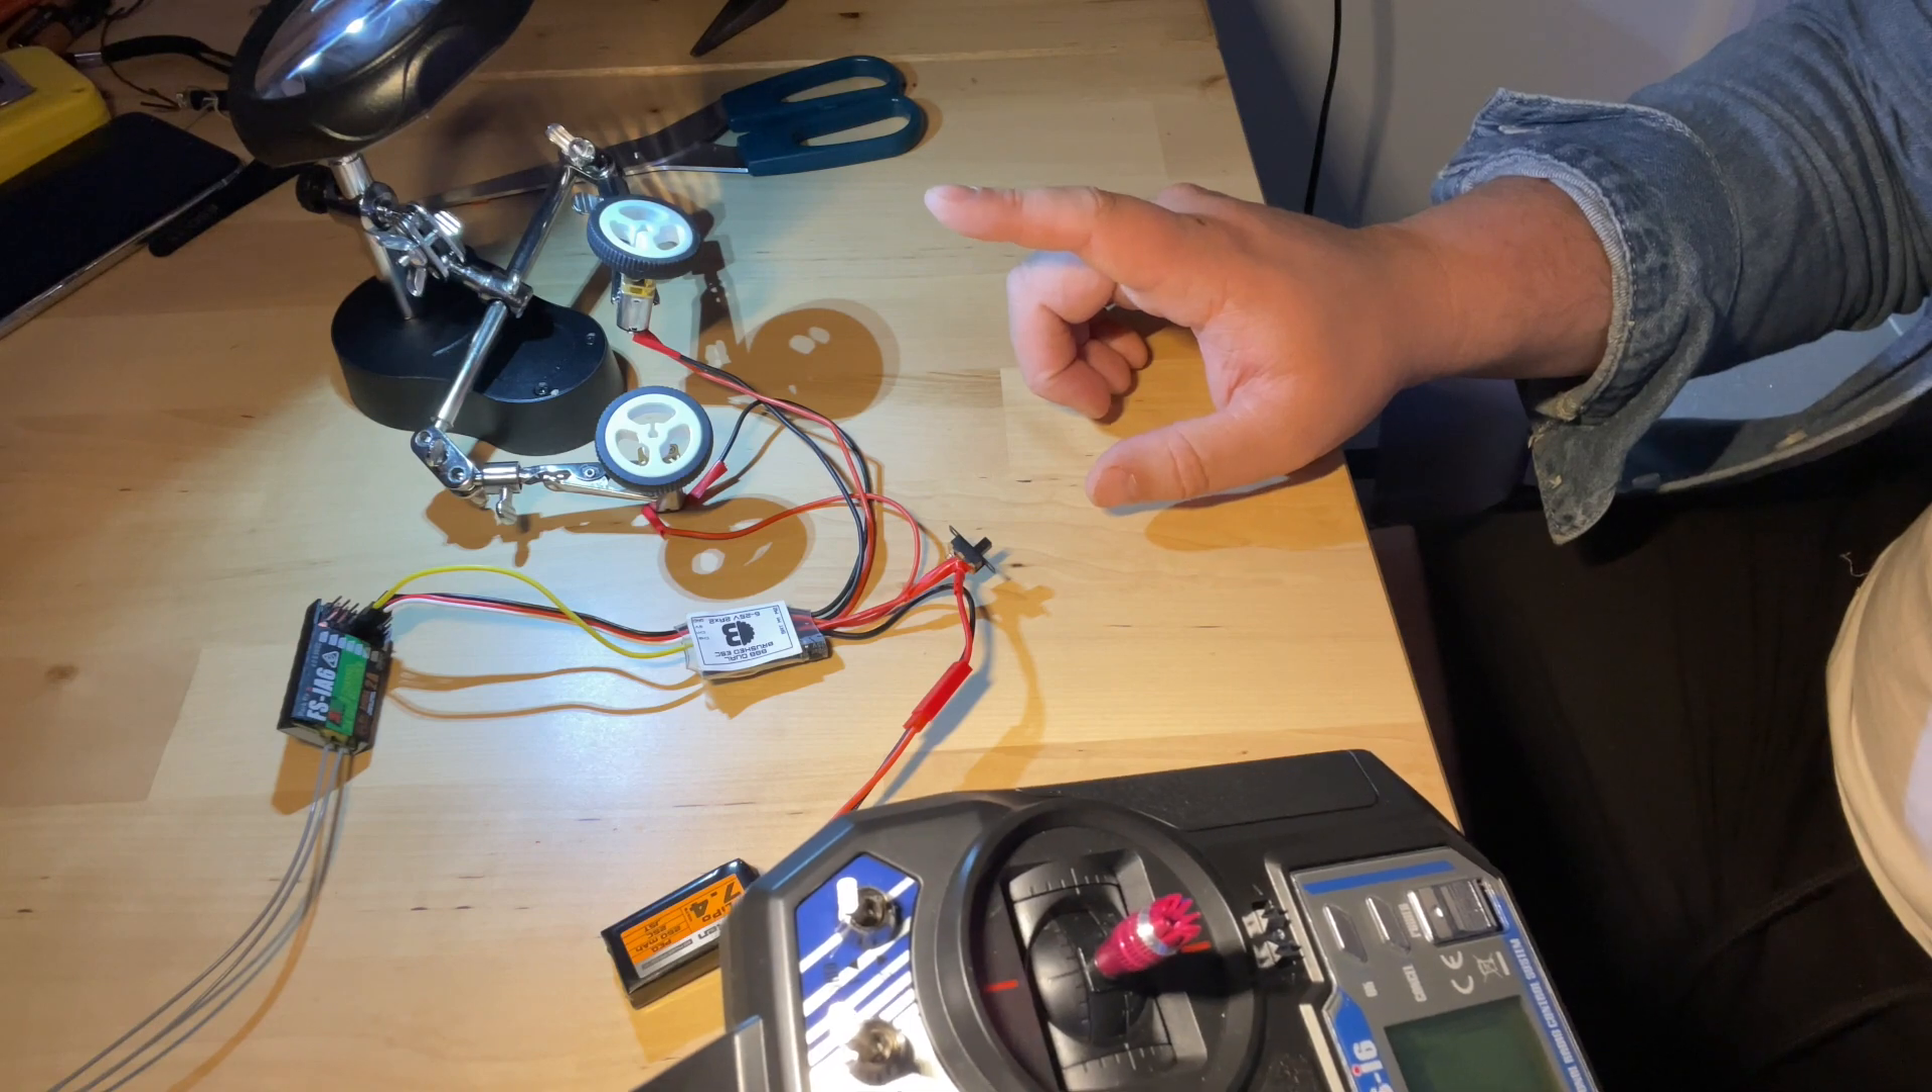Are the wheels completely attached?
Yes.